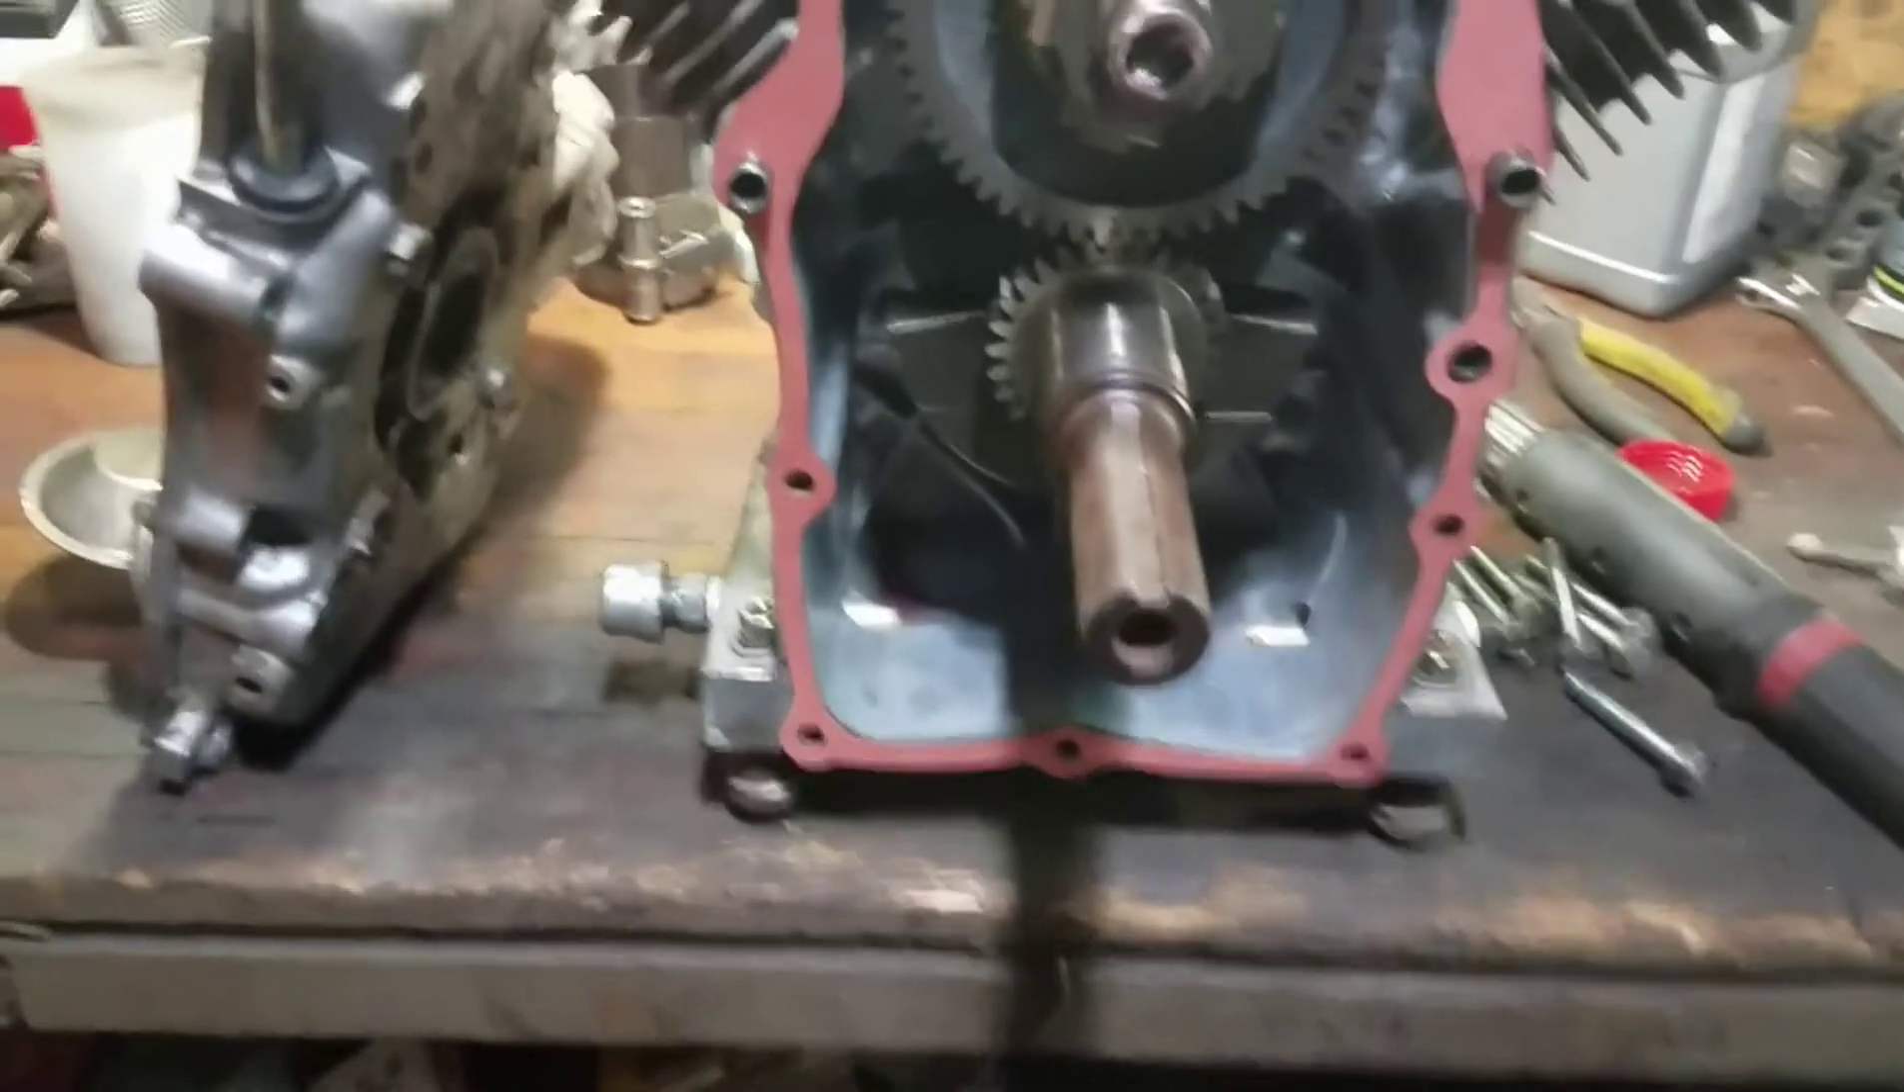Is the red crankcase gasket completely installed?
Yes.